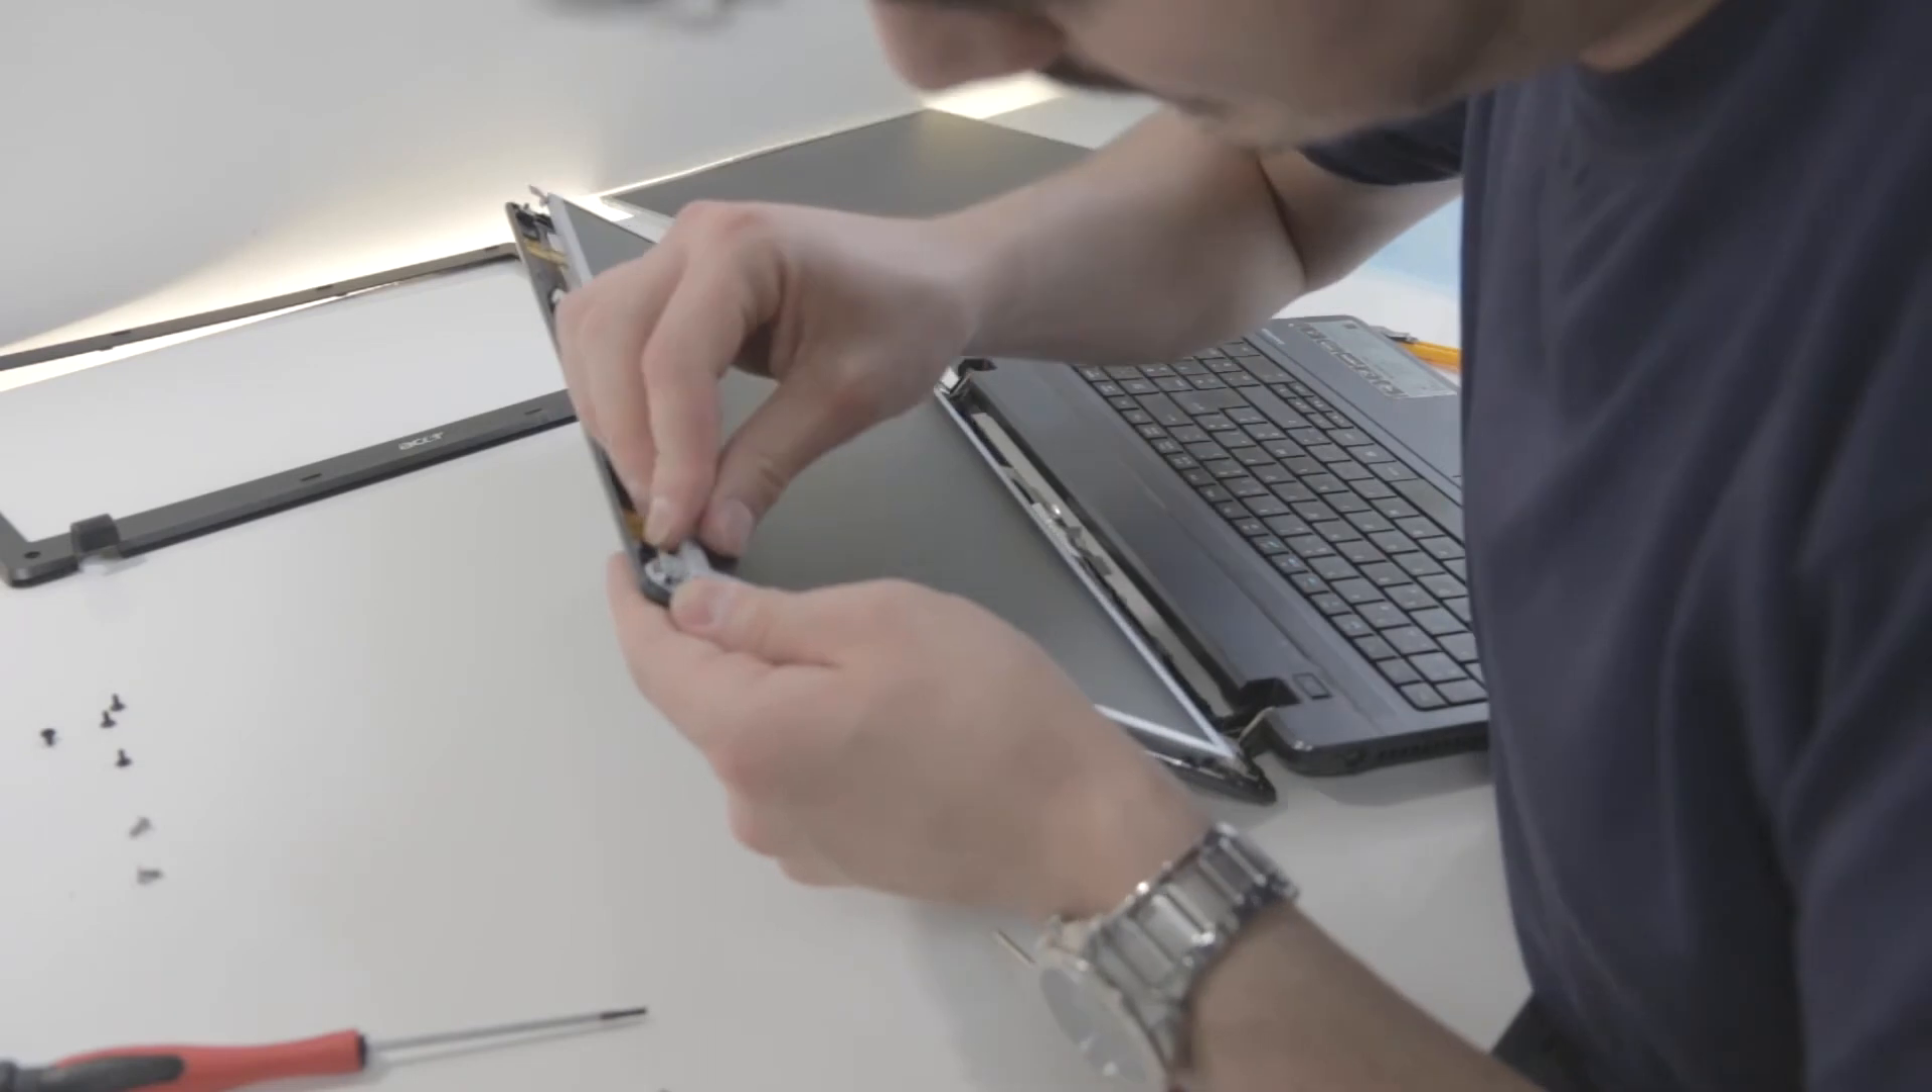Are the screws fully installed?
No.